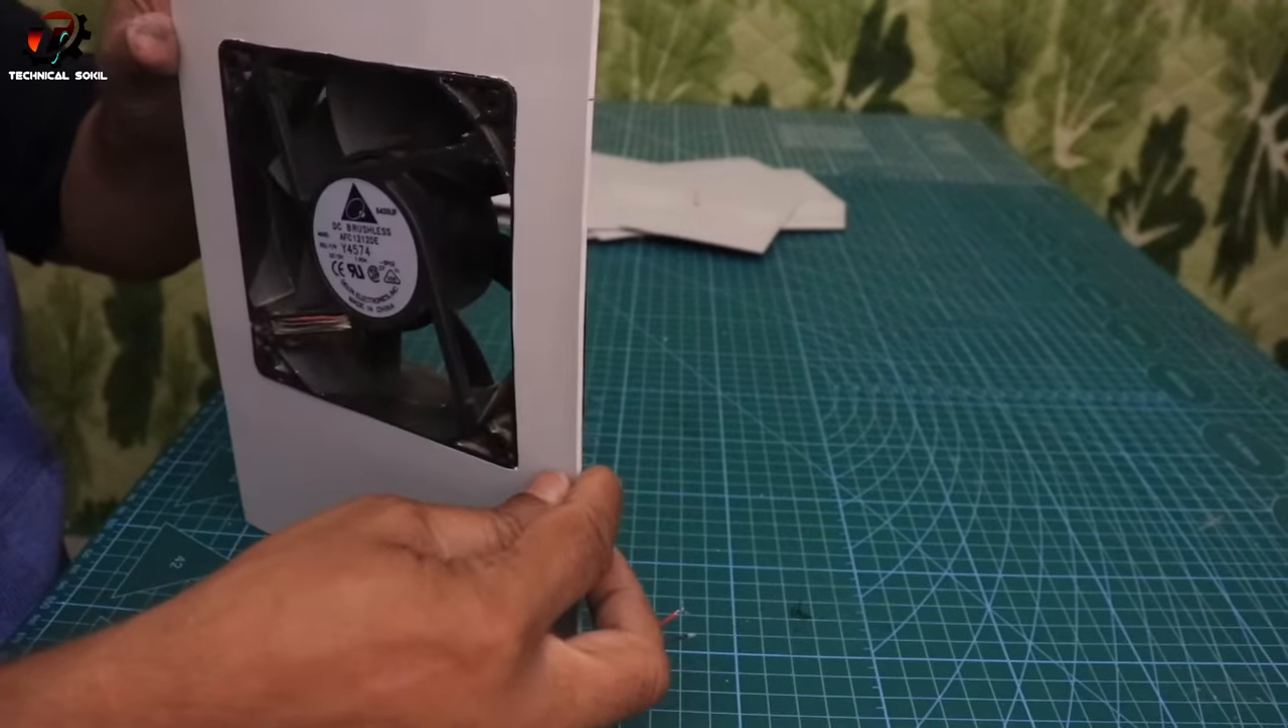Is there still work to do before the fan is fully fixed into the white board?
No.